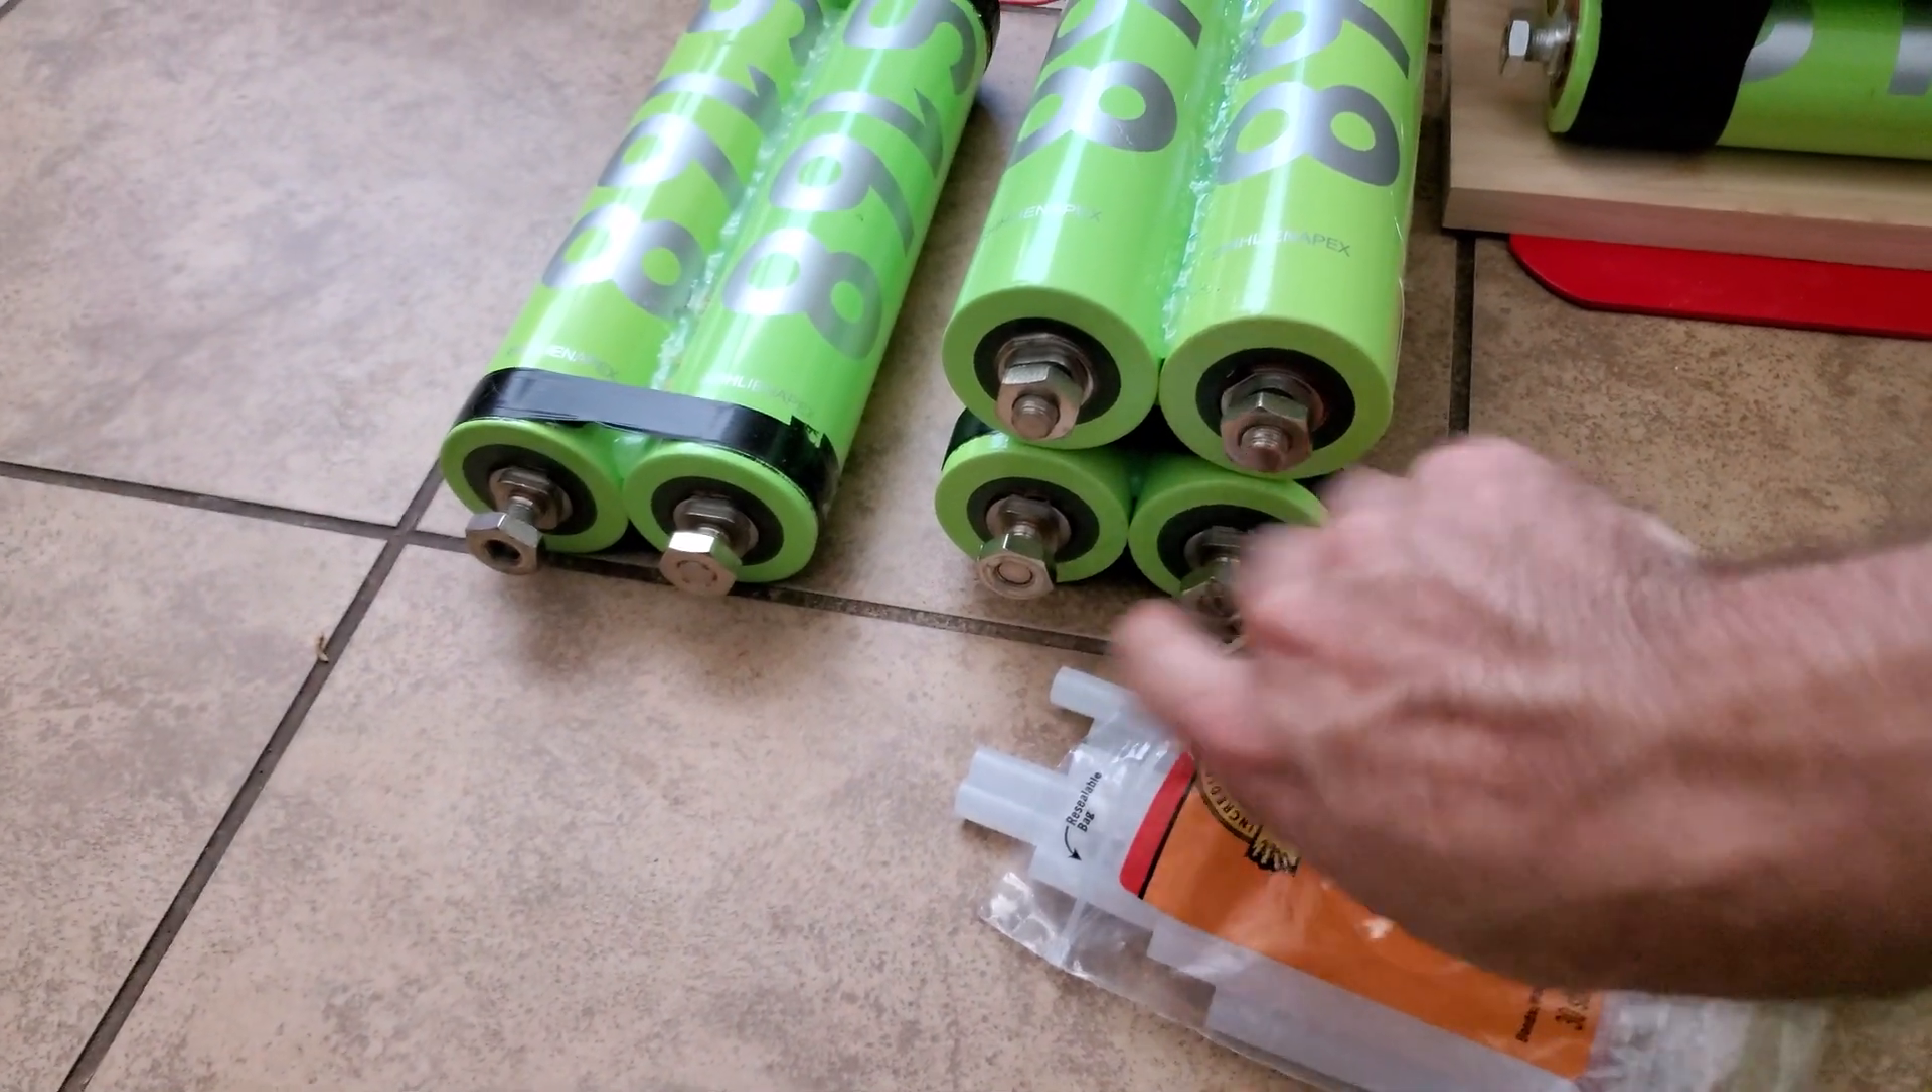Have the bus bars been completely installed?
No.